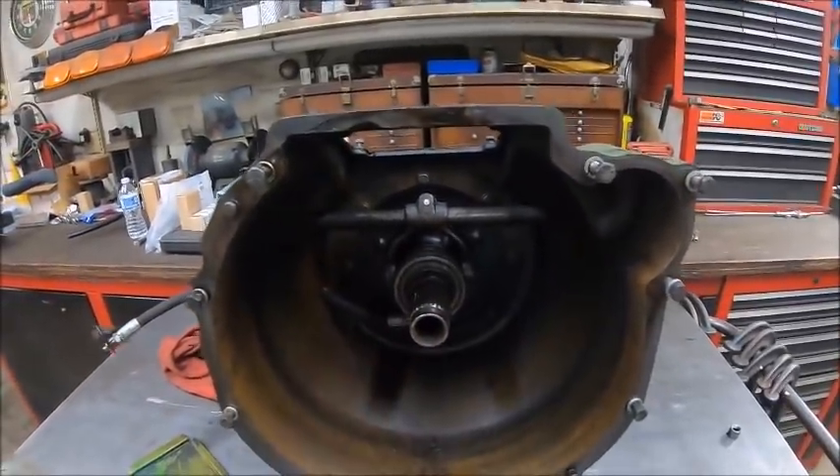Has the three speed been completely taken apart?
No.